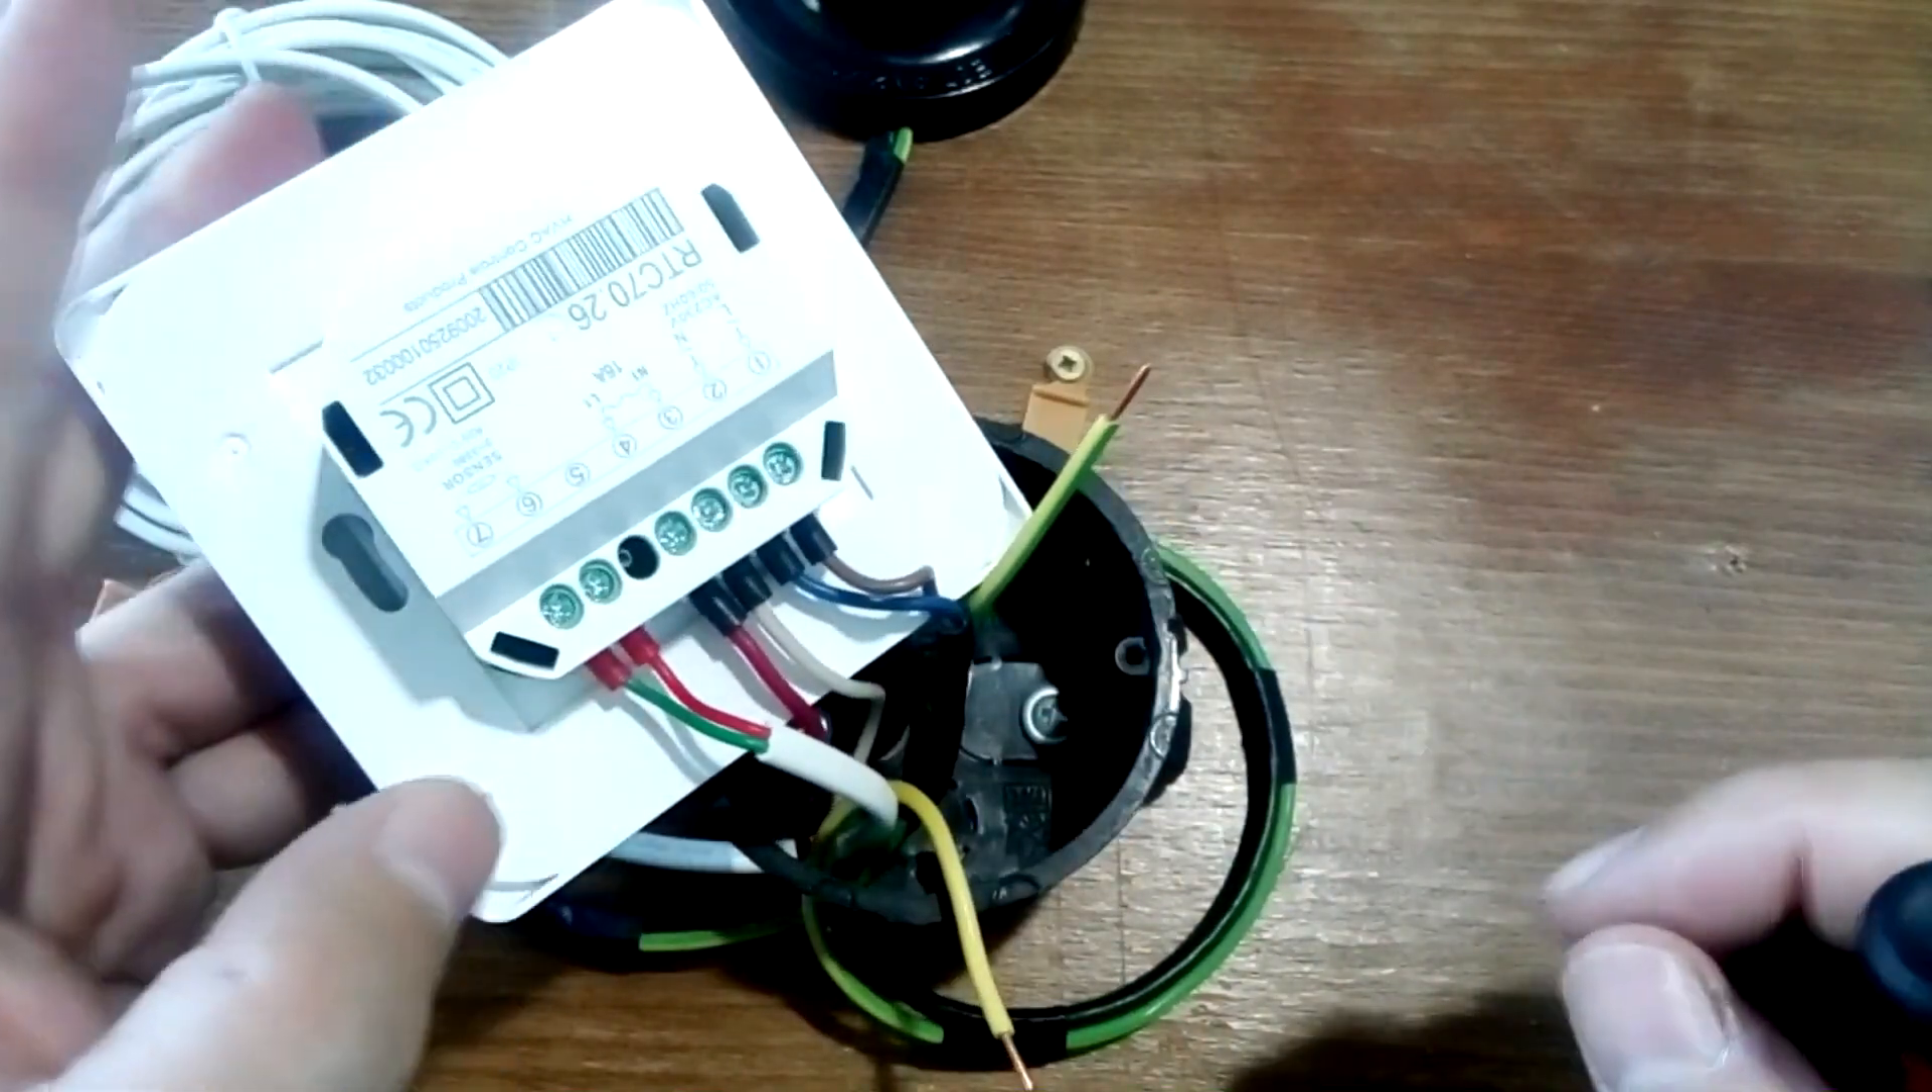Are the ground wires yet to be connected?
Yes.